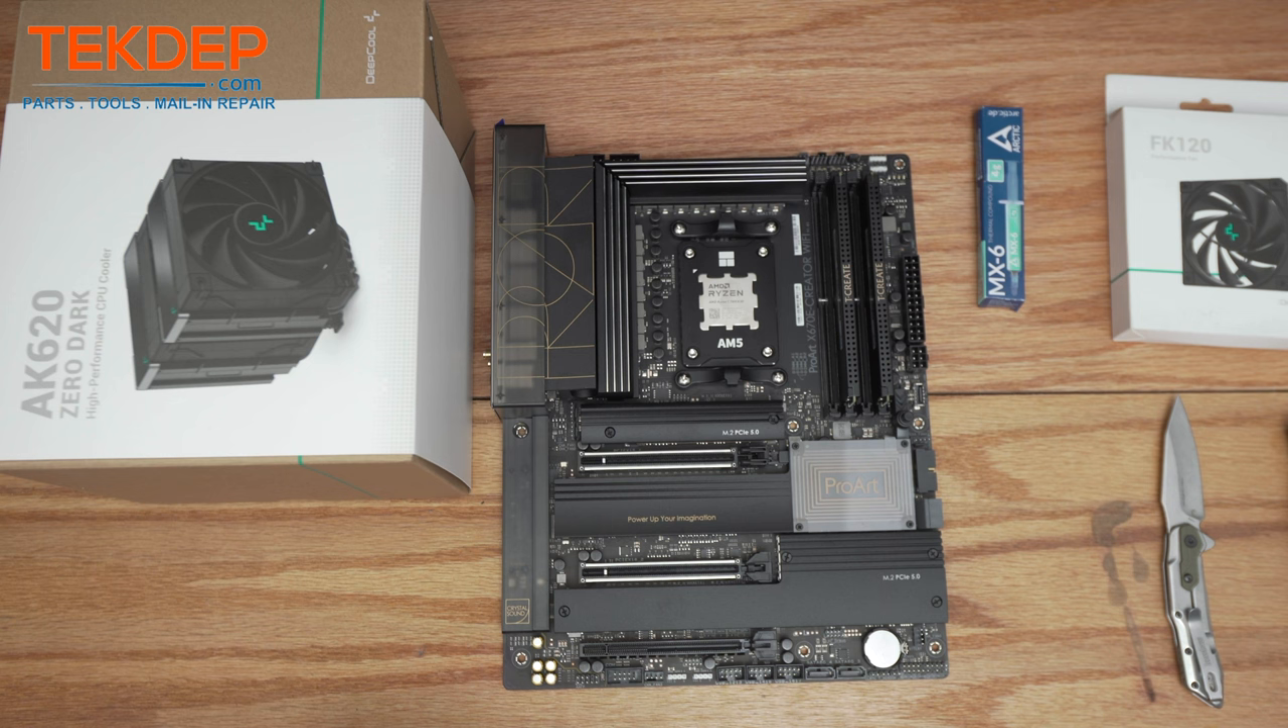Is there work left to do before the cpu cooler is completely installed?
Yes.